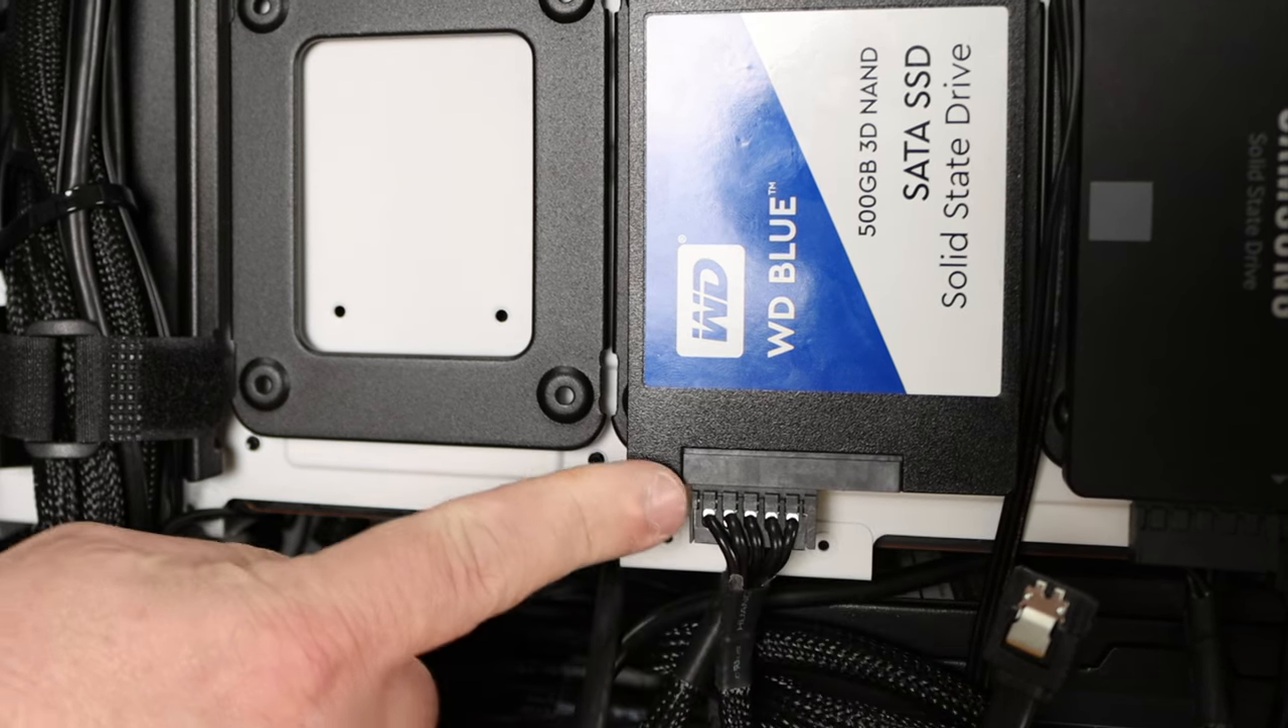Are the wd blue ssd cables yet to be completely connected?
Yes.